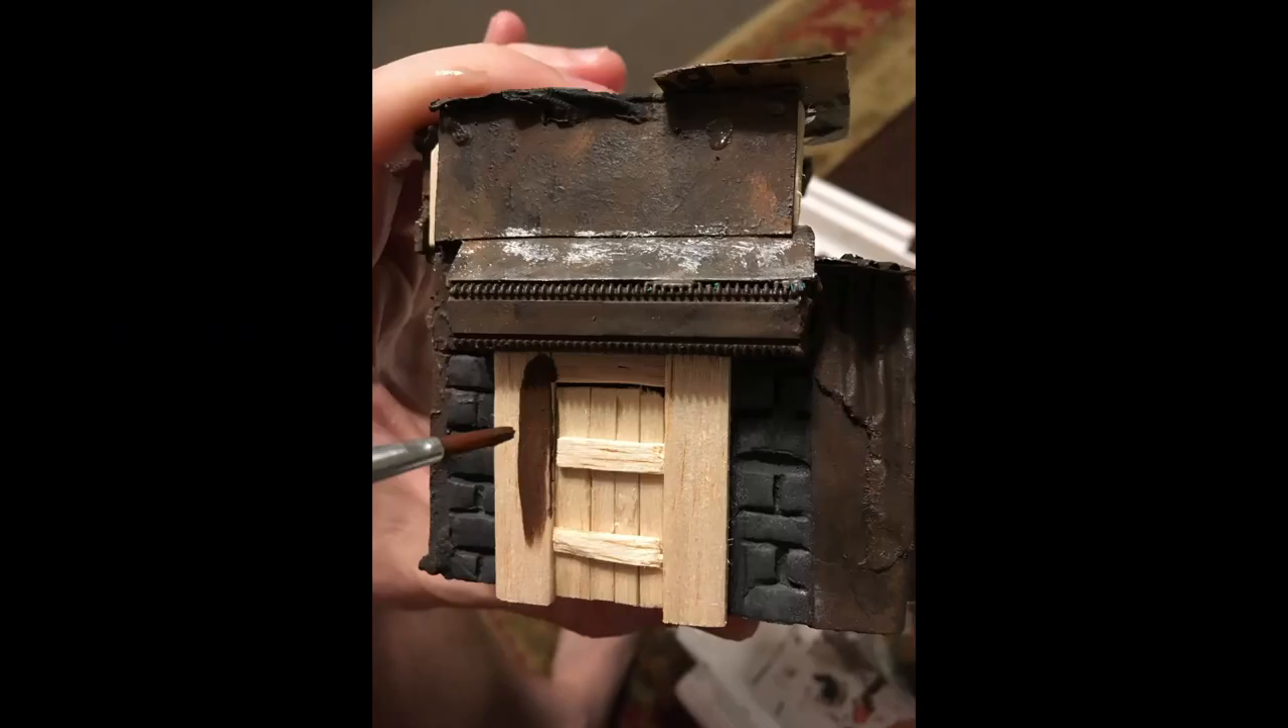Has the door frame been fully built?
Yes.